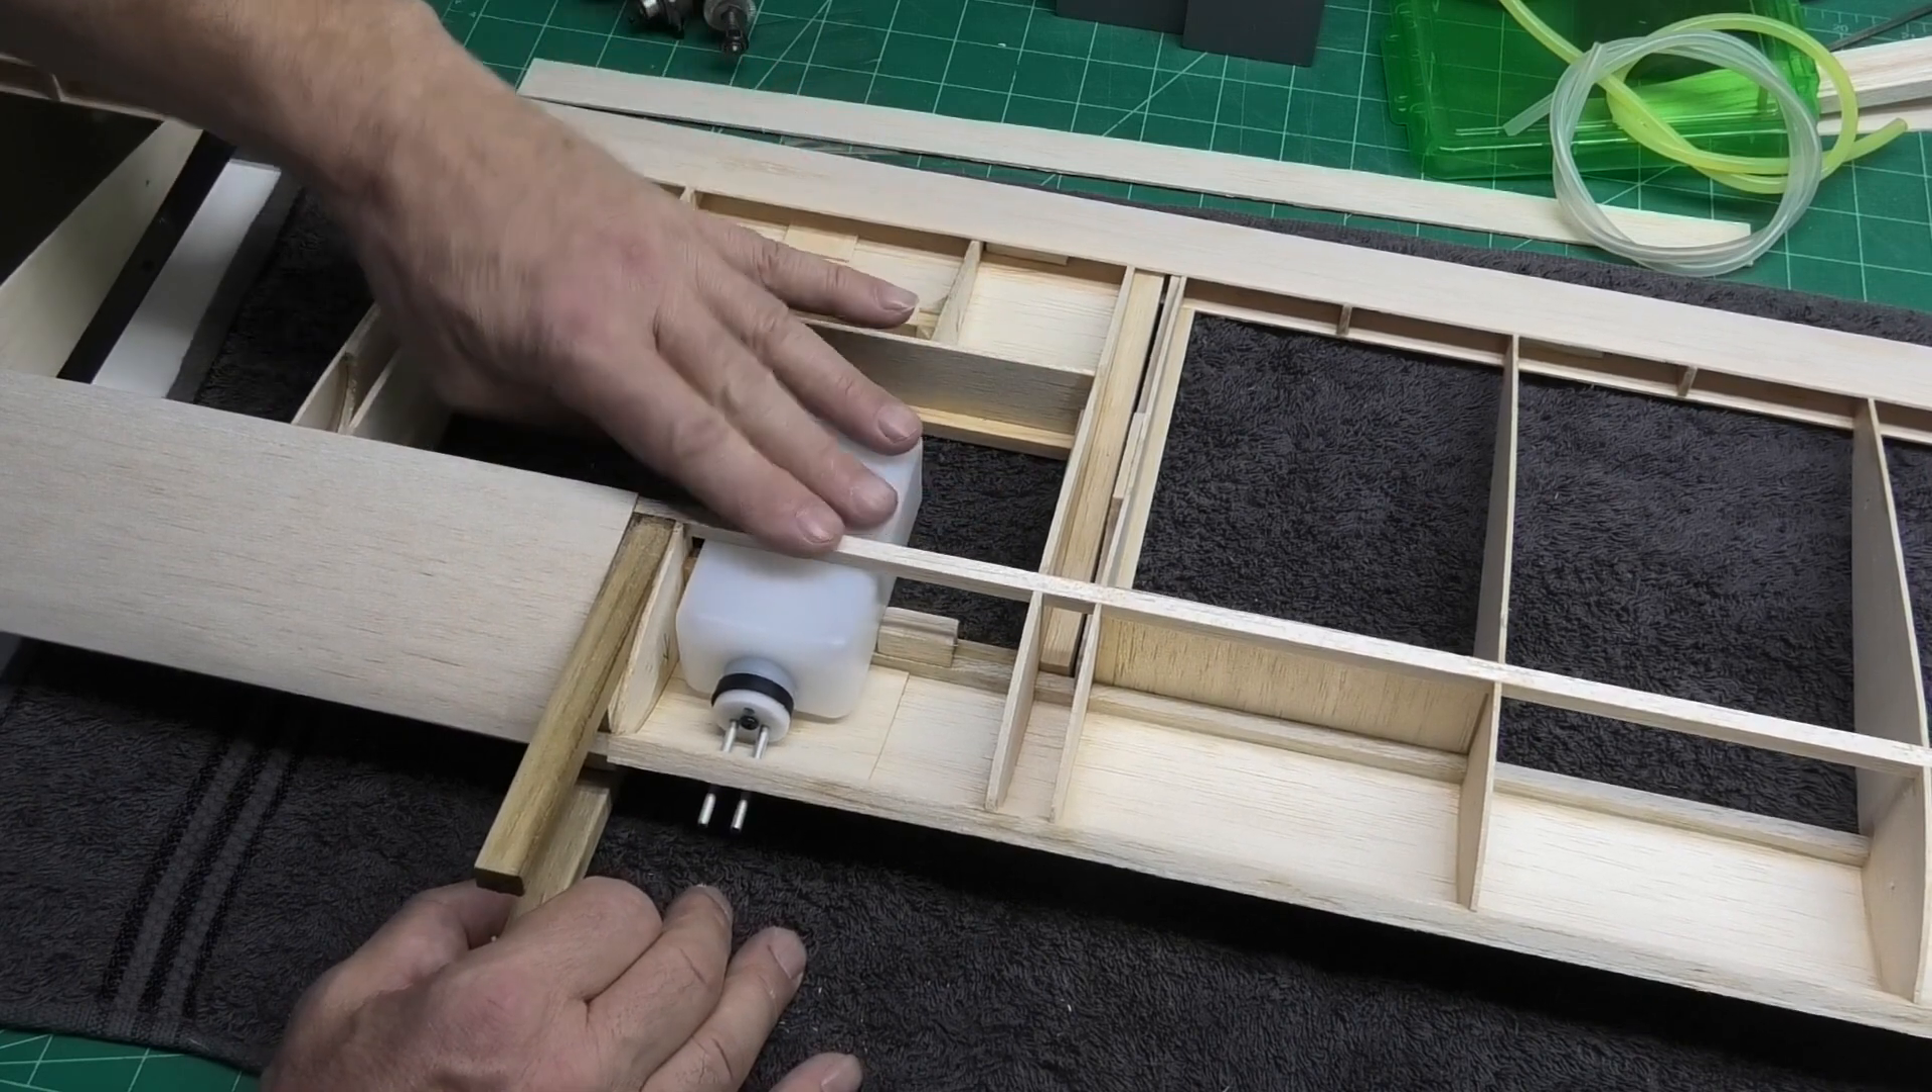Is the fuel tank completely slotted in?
Yes.